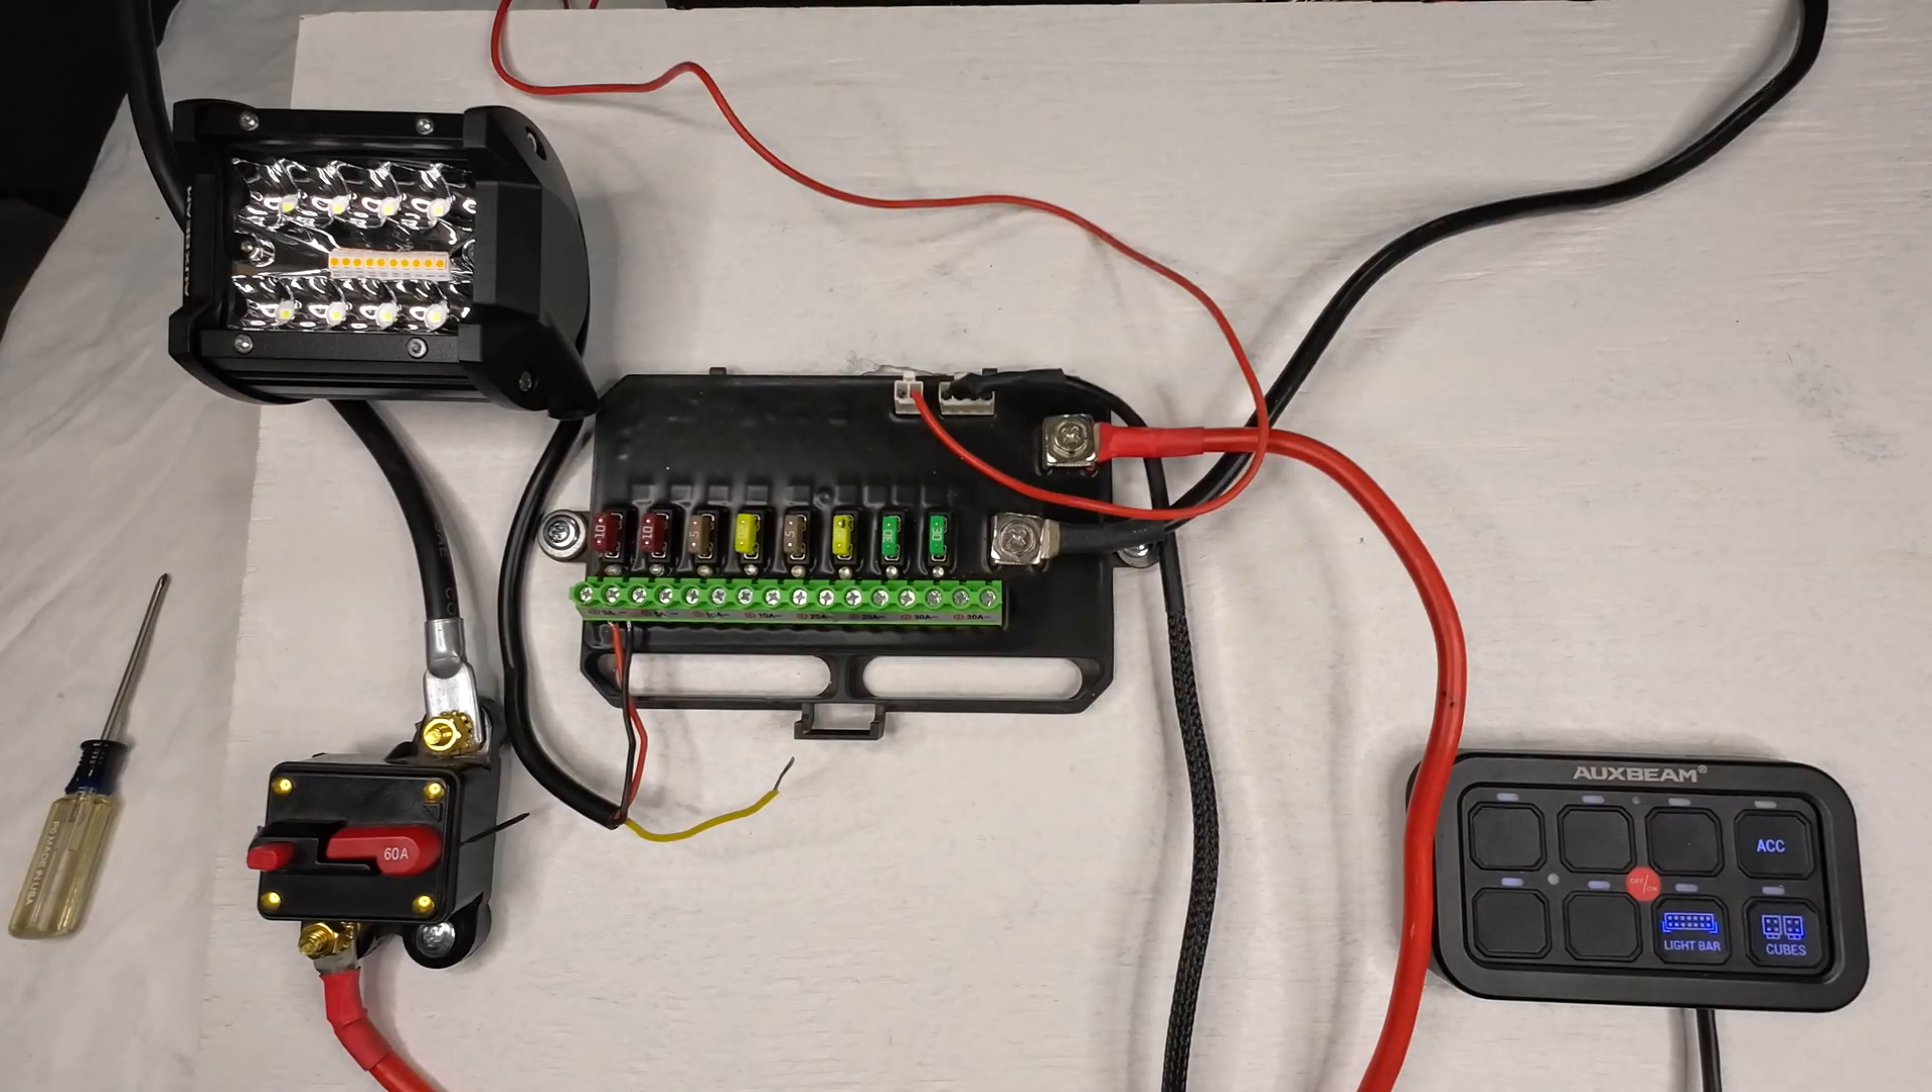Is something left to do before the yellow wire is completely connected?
Yes.